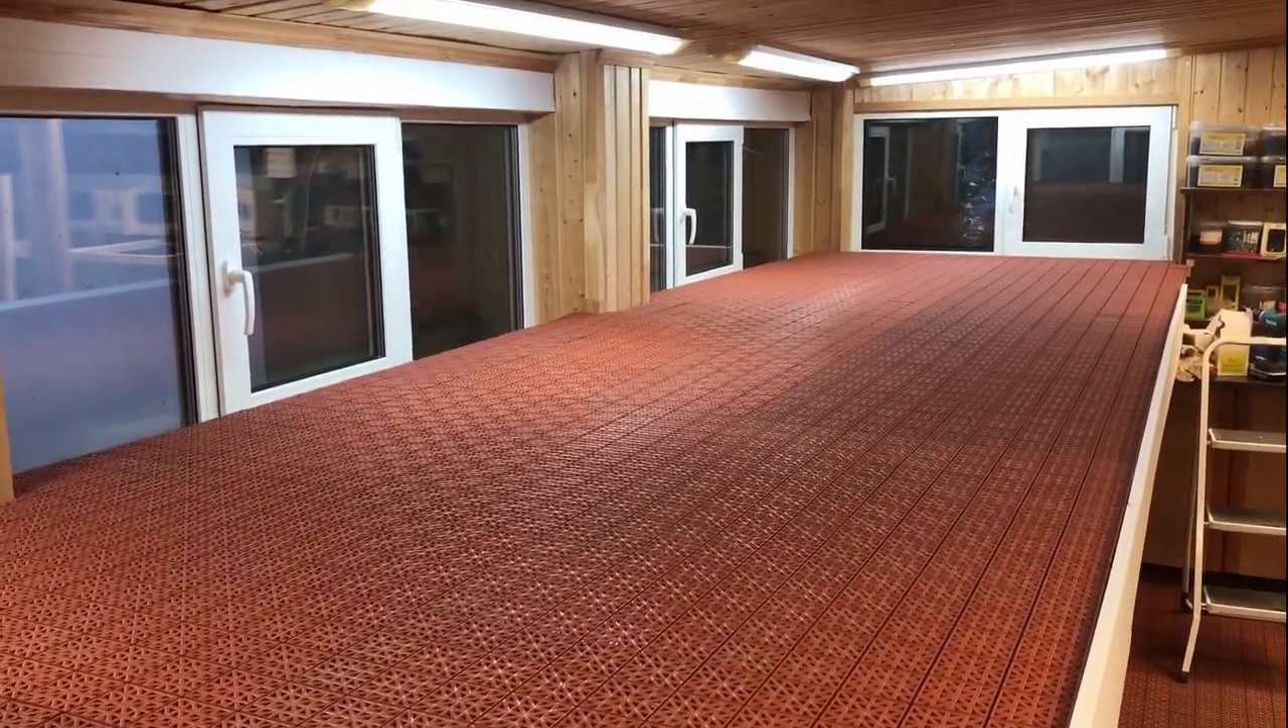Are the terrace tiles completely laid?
Yes.